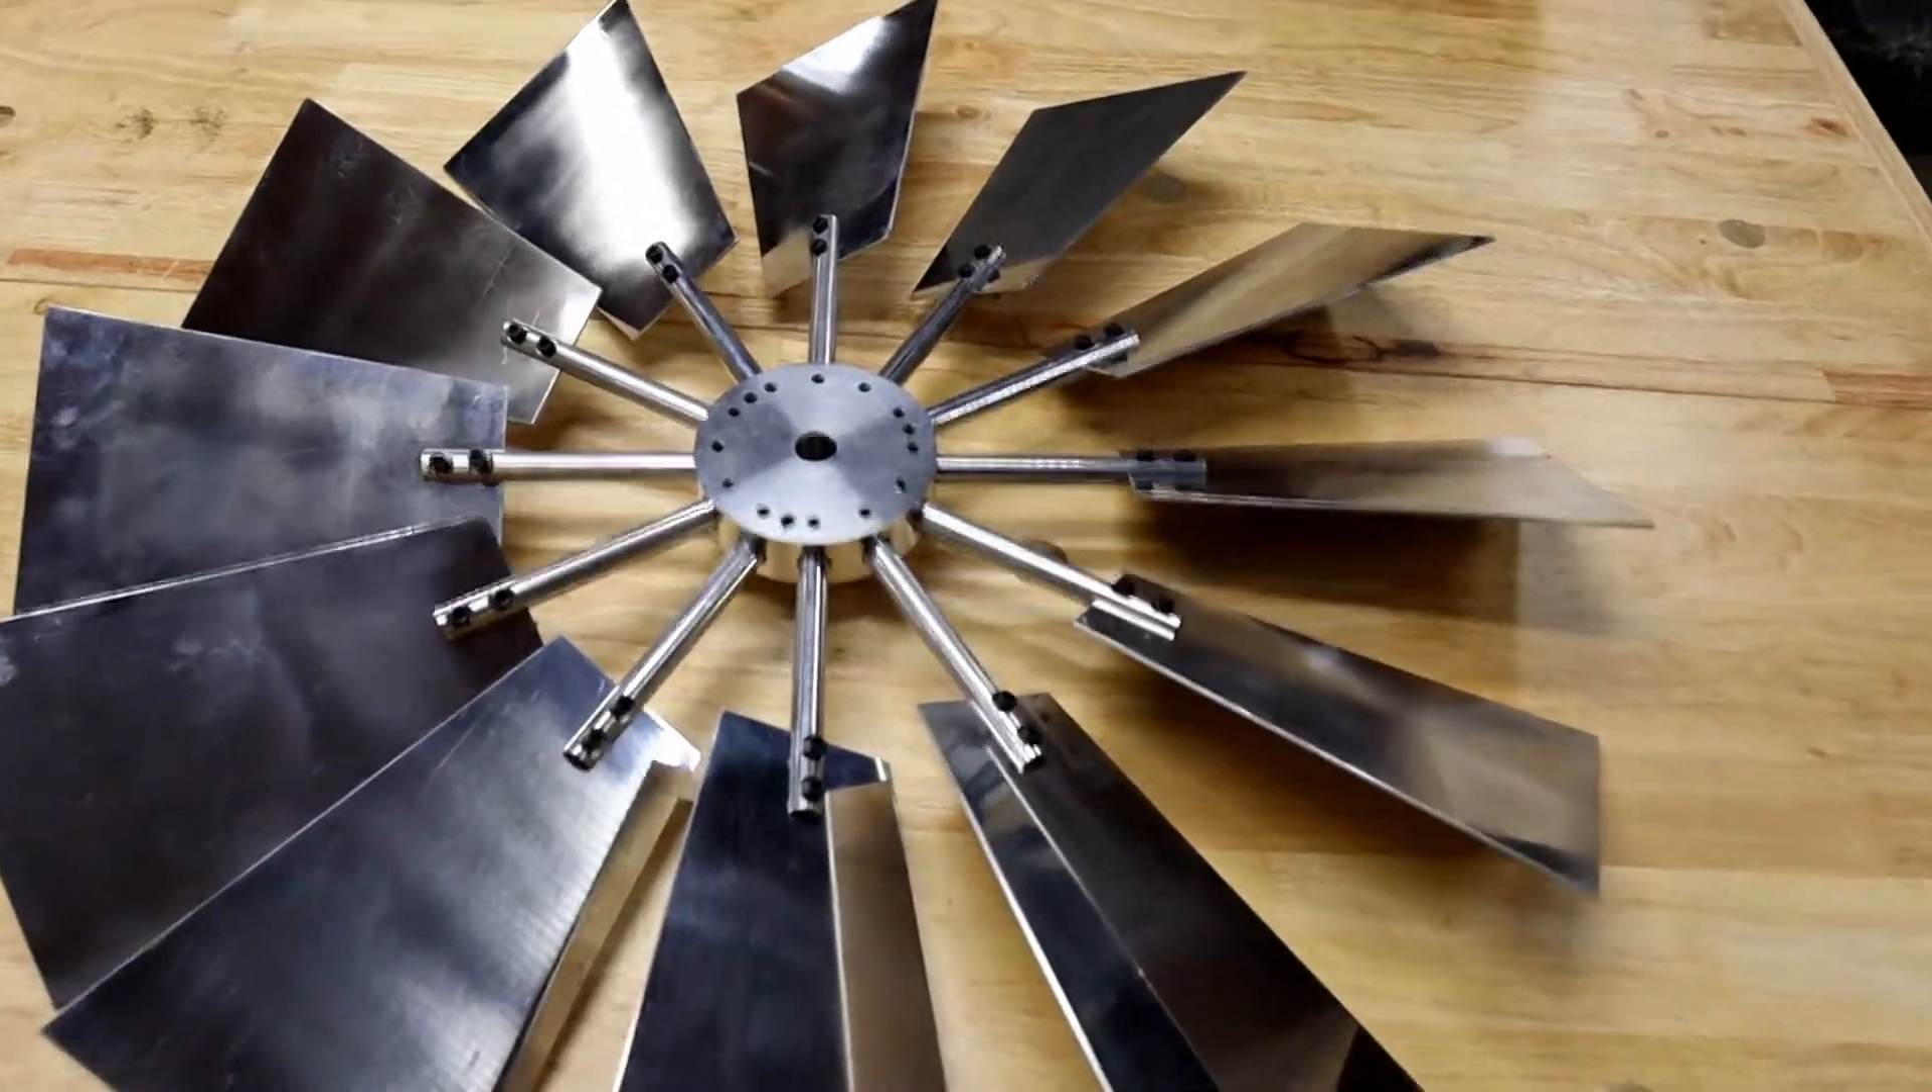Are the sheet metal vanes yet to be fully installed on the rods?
No.